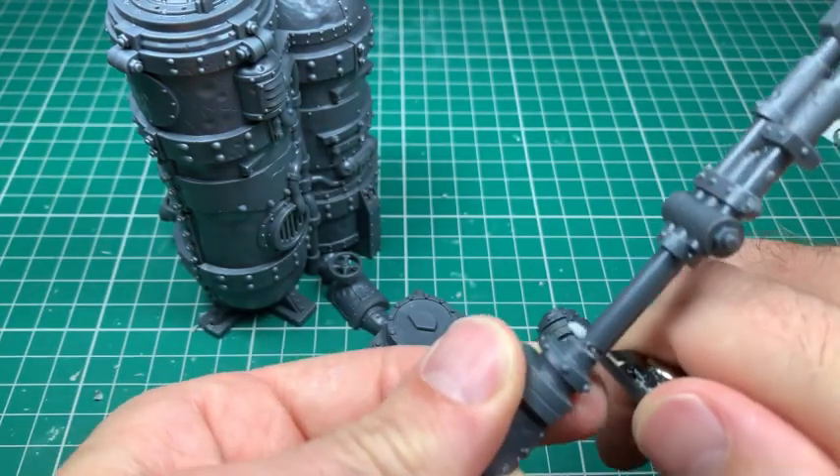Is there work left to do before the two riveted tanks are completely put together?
No.